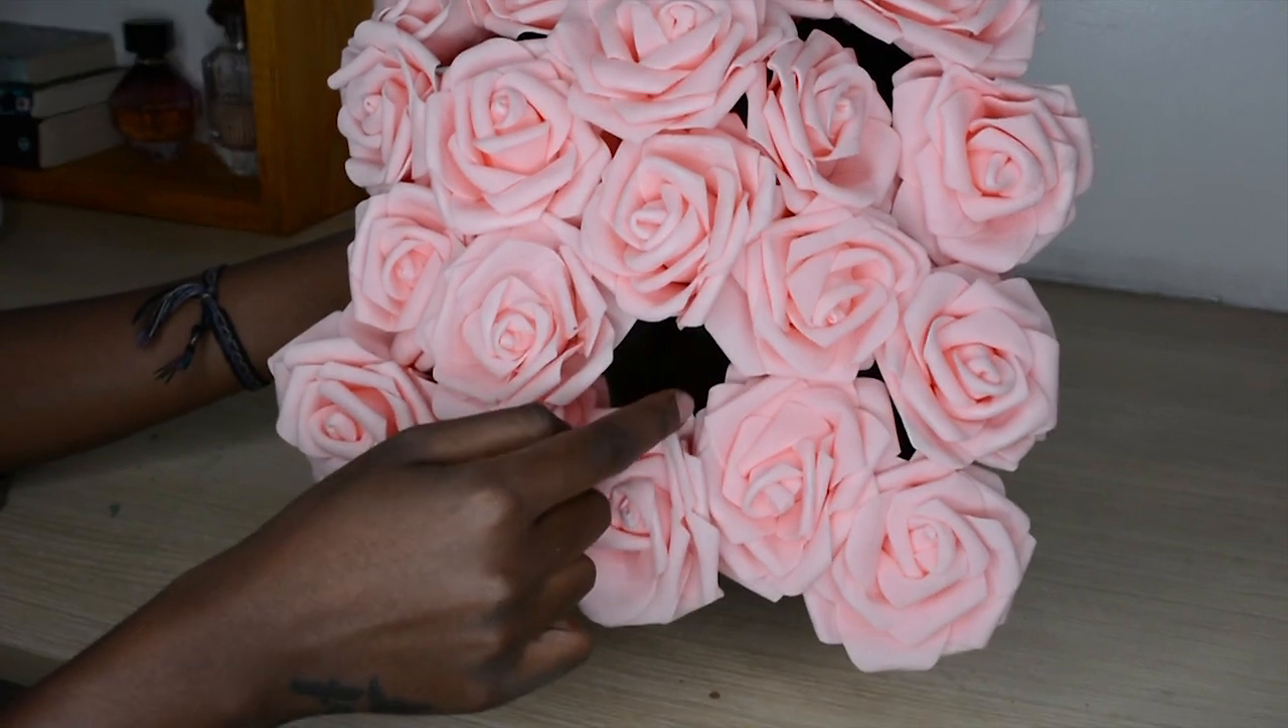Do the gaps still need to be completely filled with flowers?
Yes.